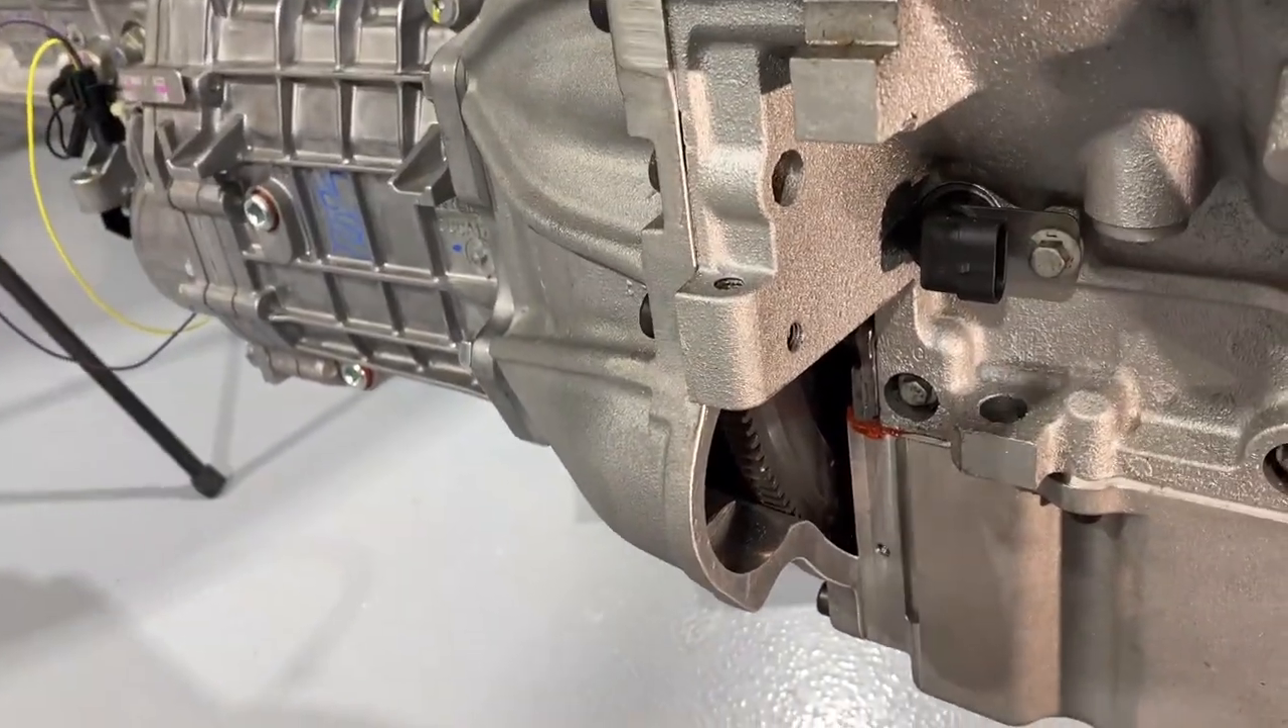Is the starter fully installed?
No.